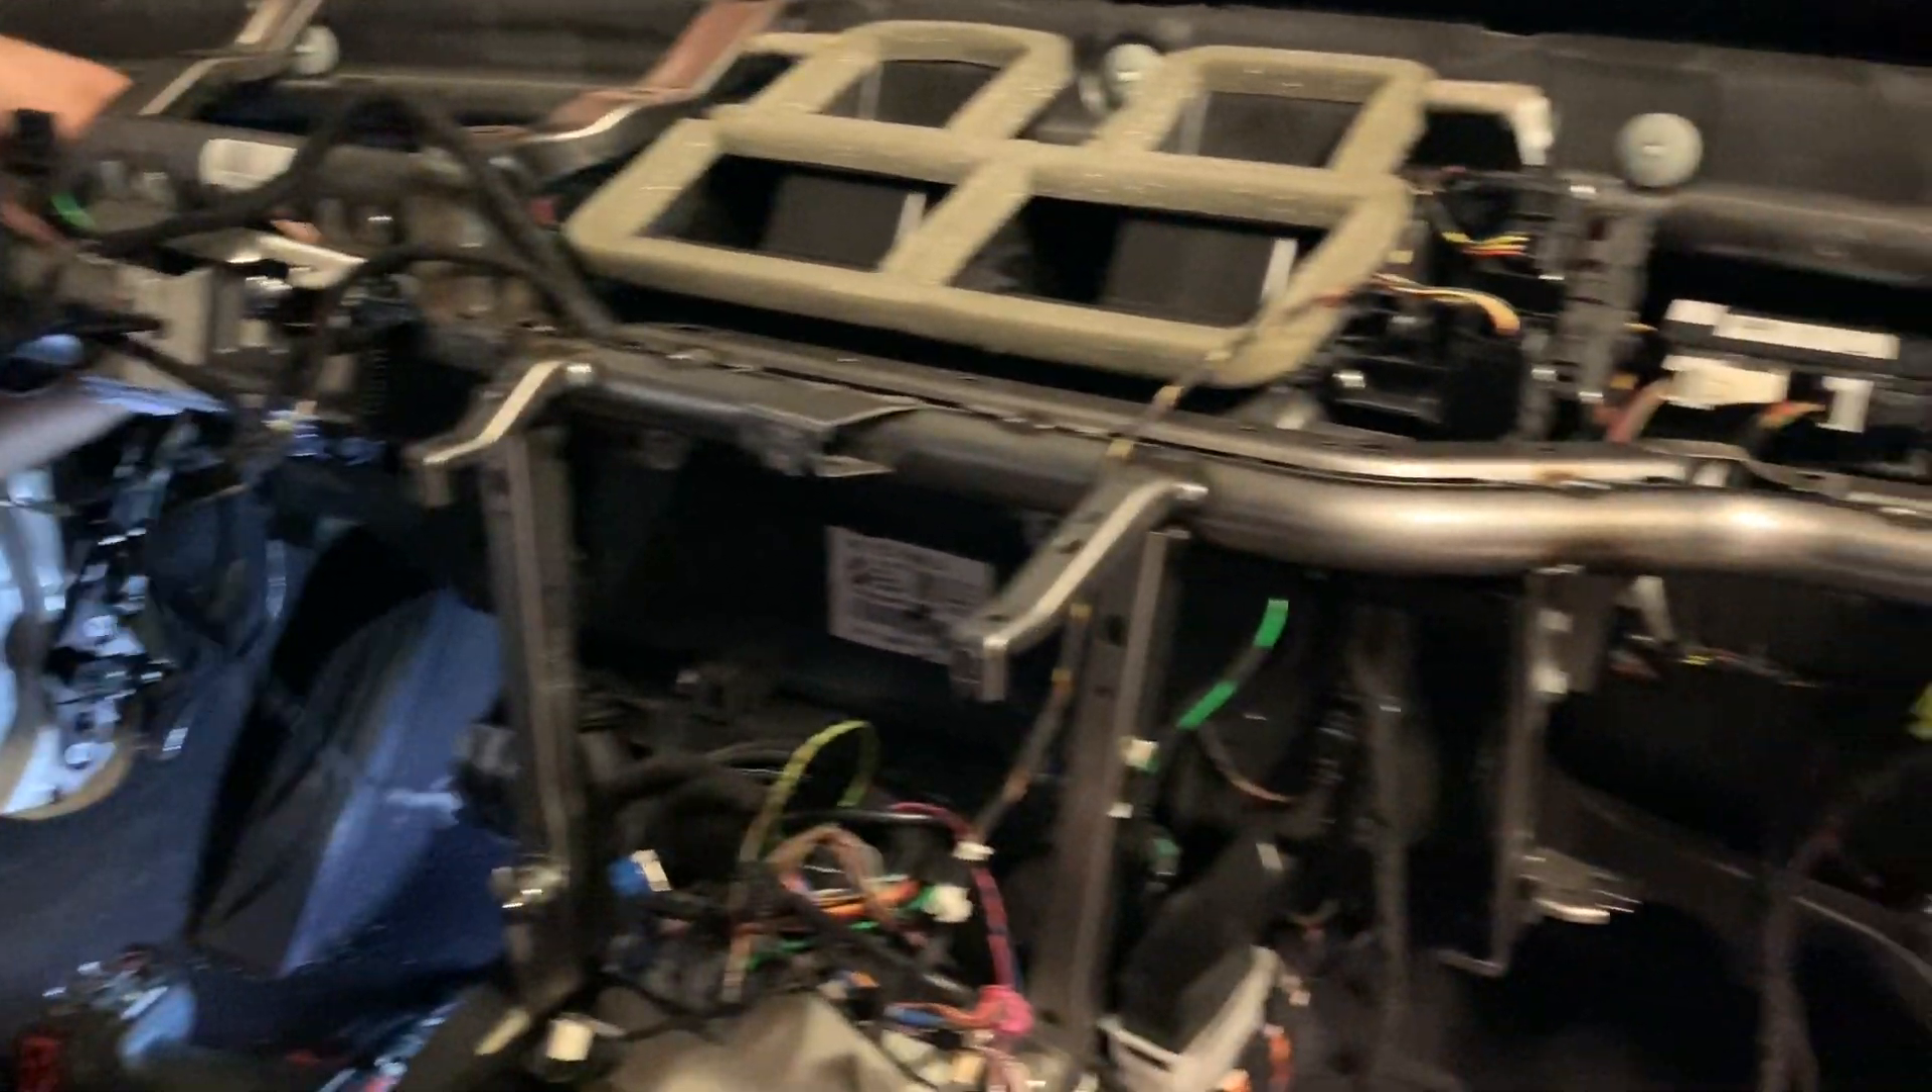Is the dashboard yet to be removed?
No.